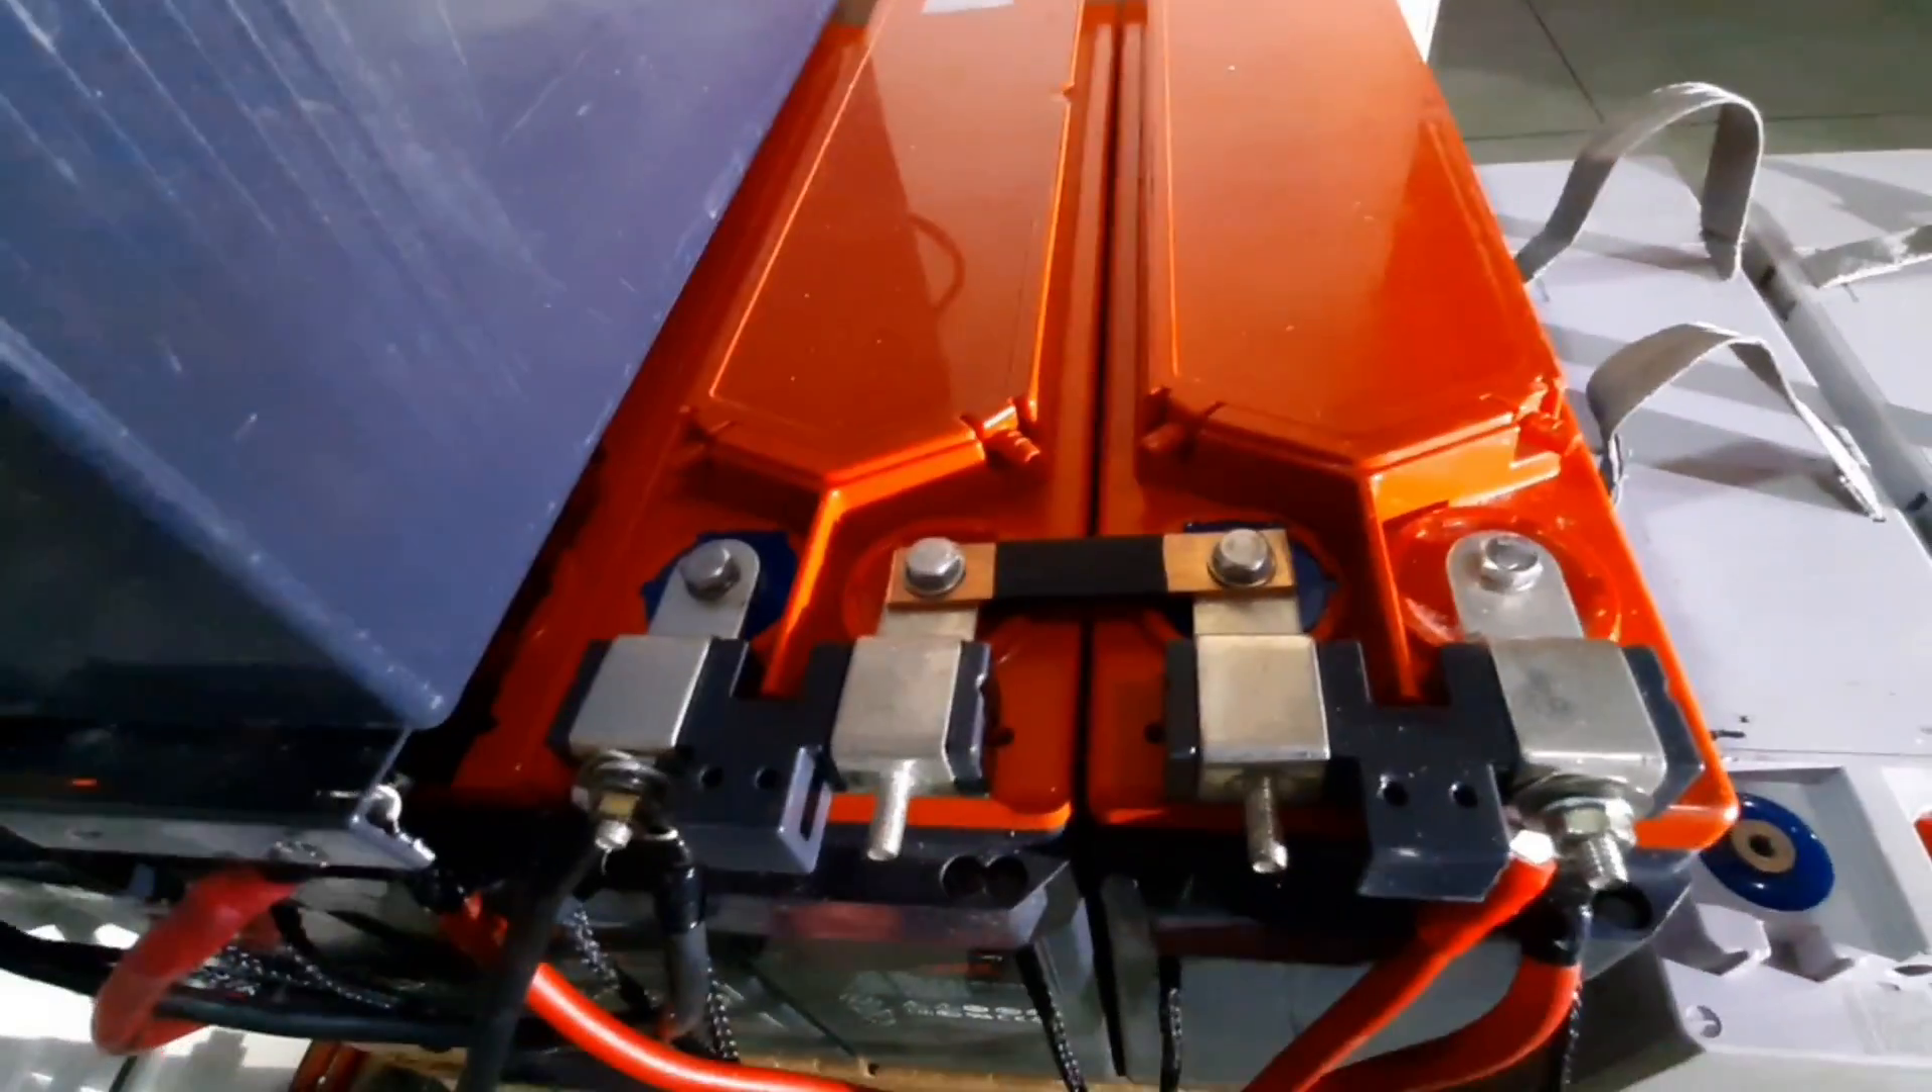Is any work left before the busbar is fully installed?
No.